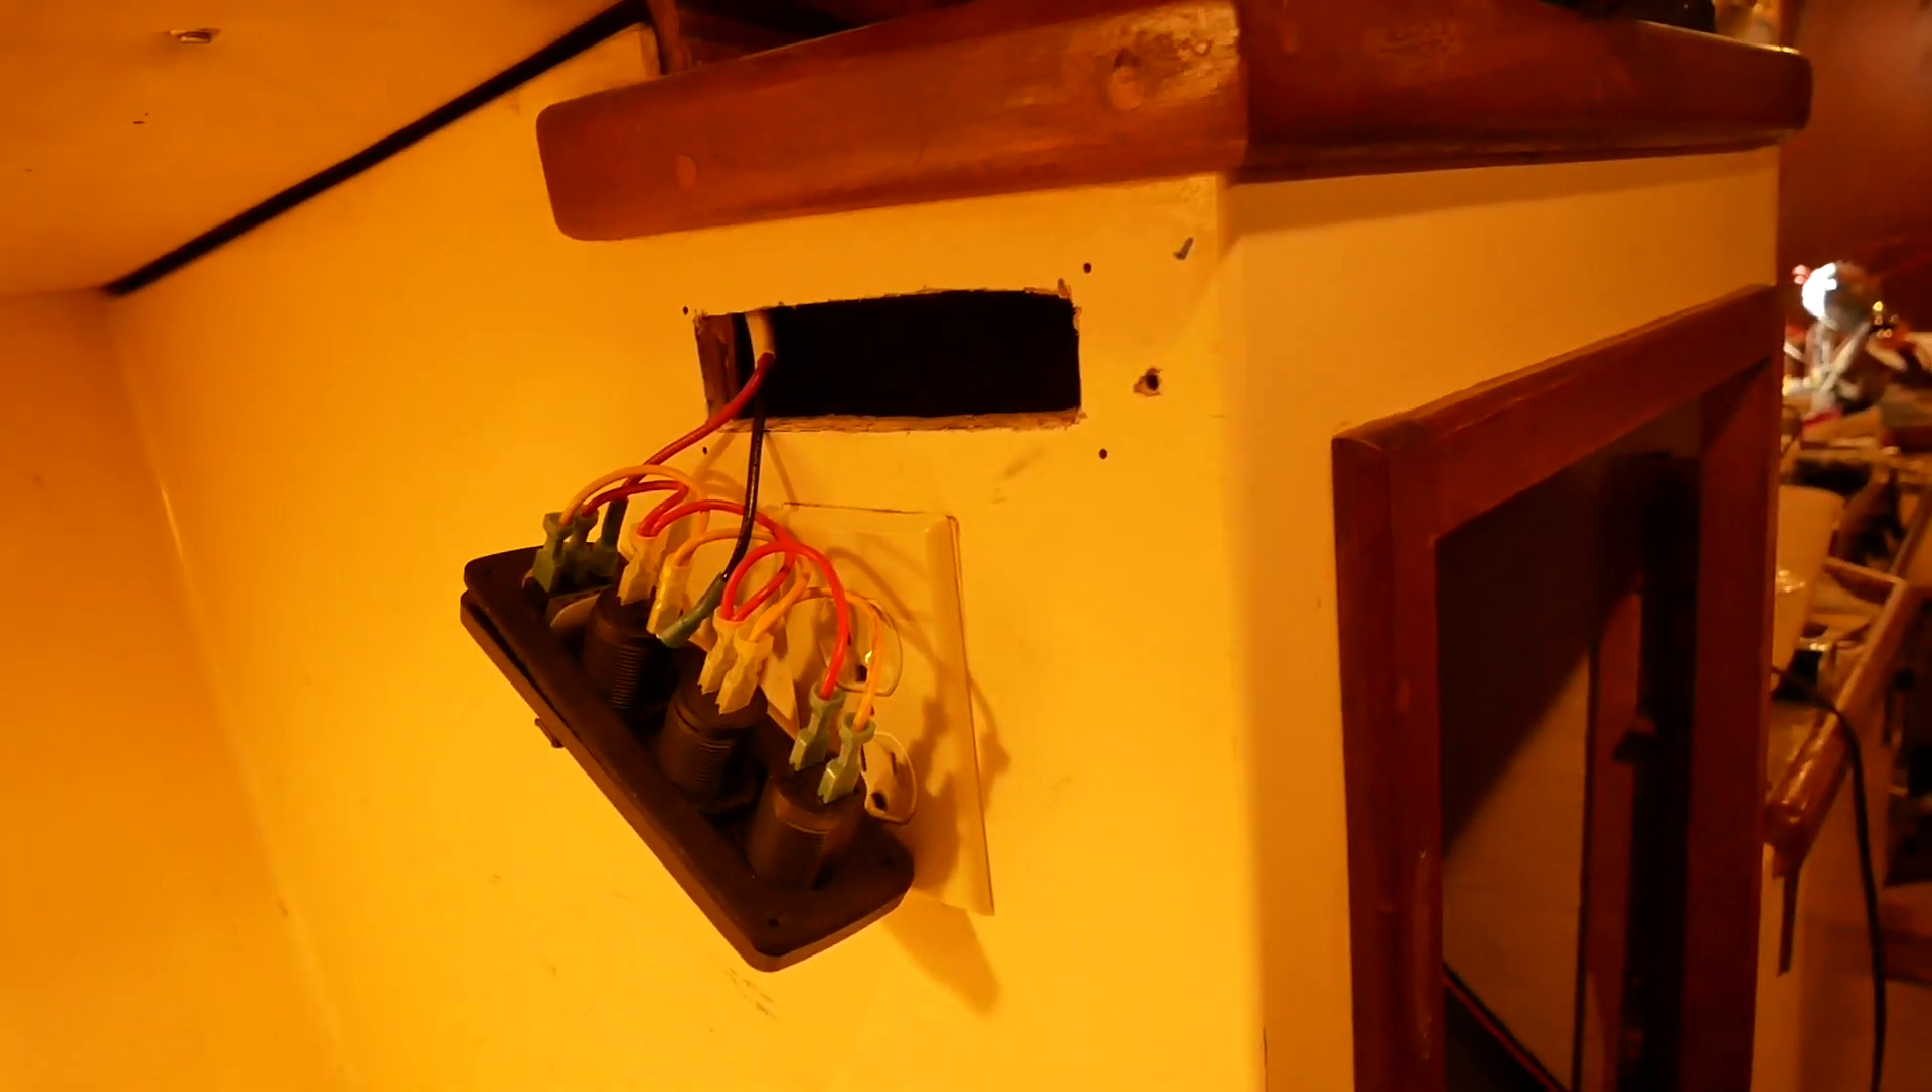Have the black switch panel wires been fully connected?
Yes.